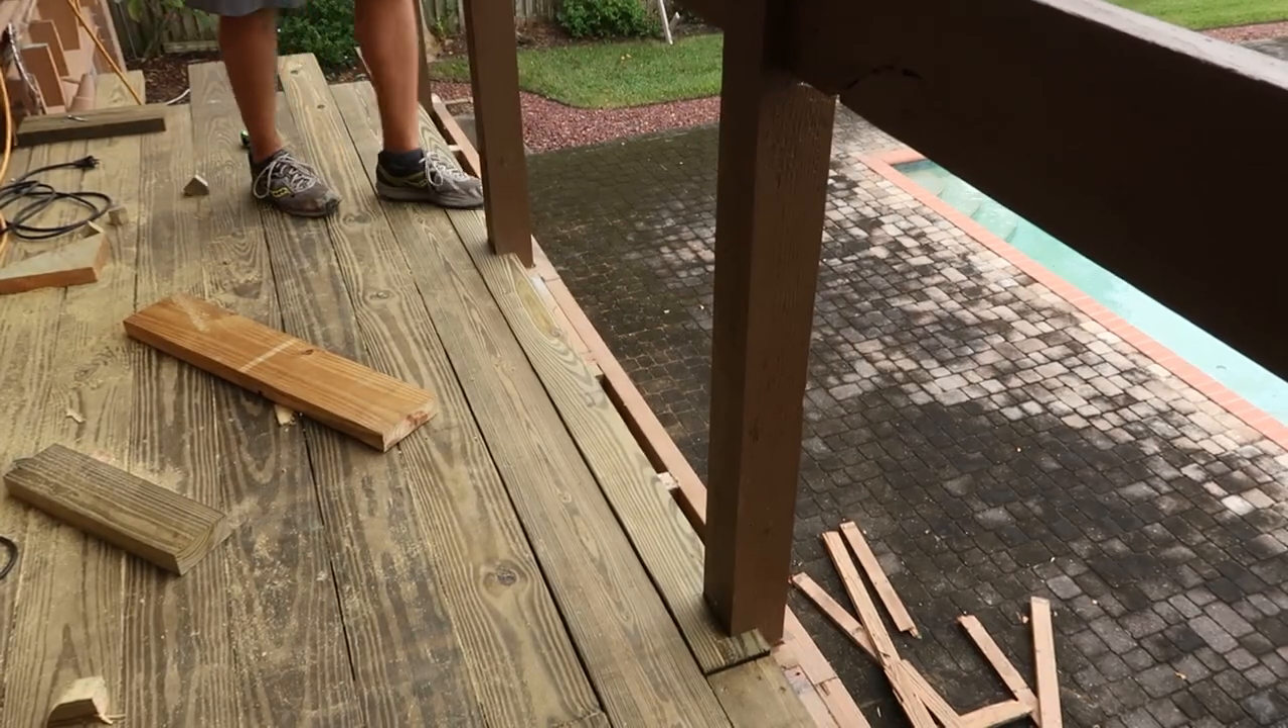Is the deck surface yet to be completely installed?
Yes.